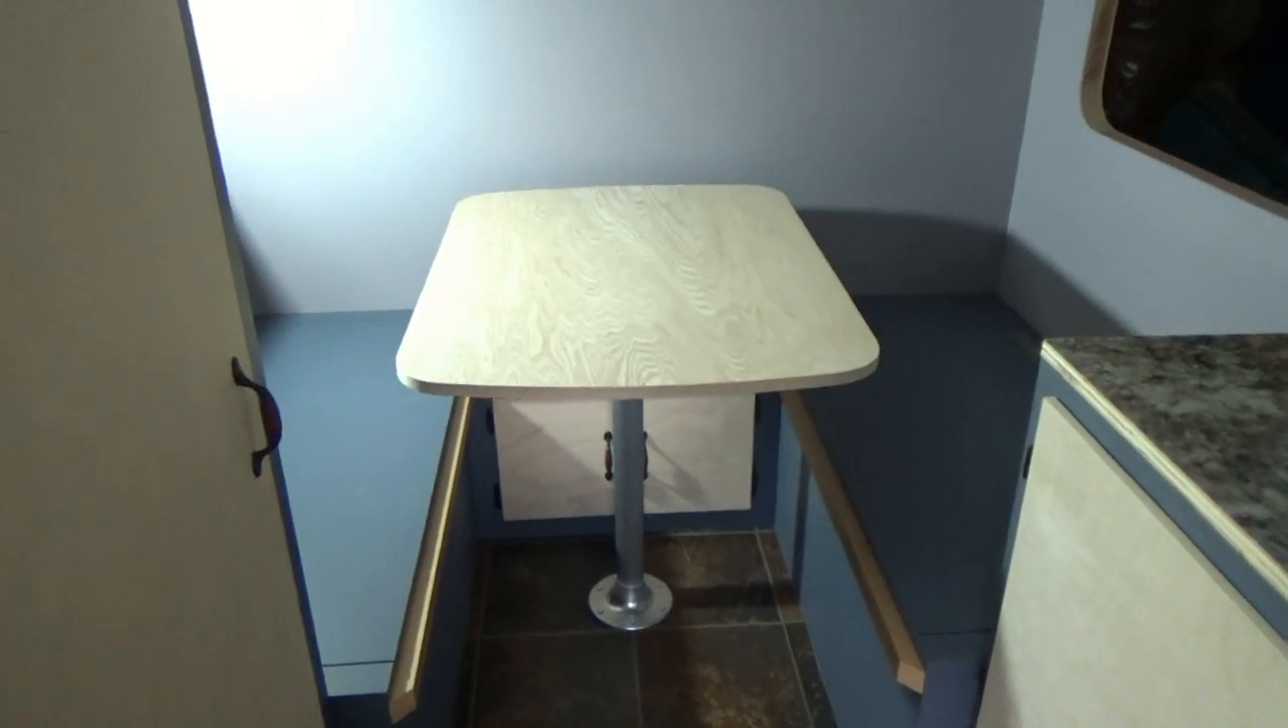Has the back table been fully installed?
Yes.